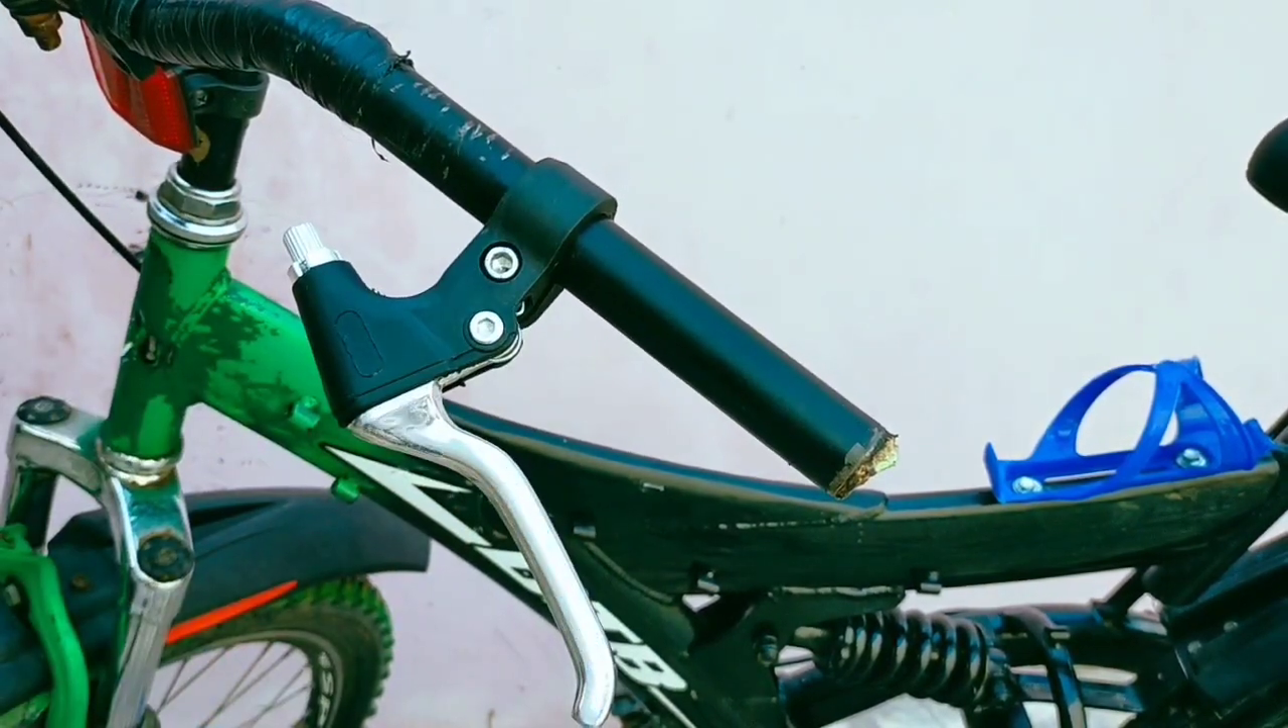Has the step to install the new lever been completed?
Yes.